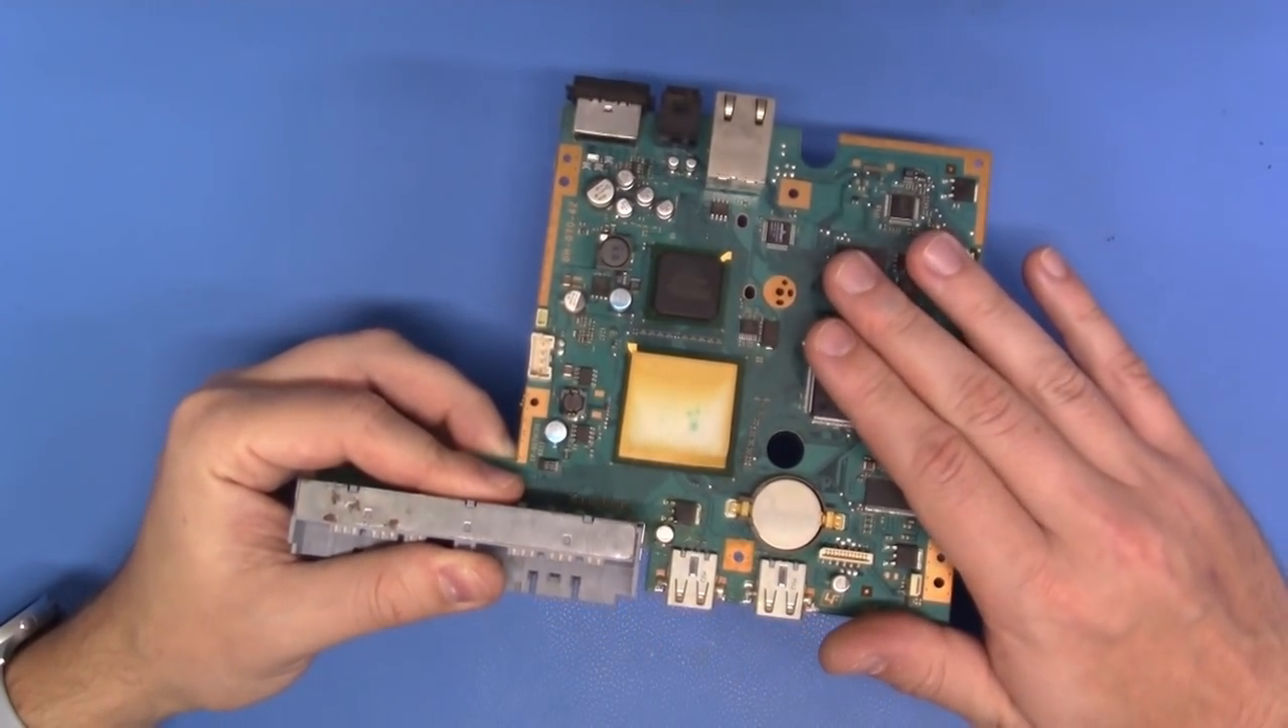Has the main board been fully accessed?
Yes.